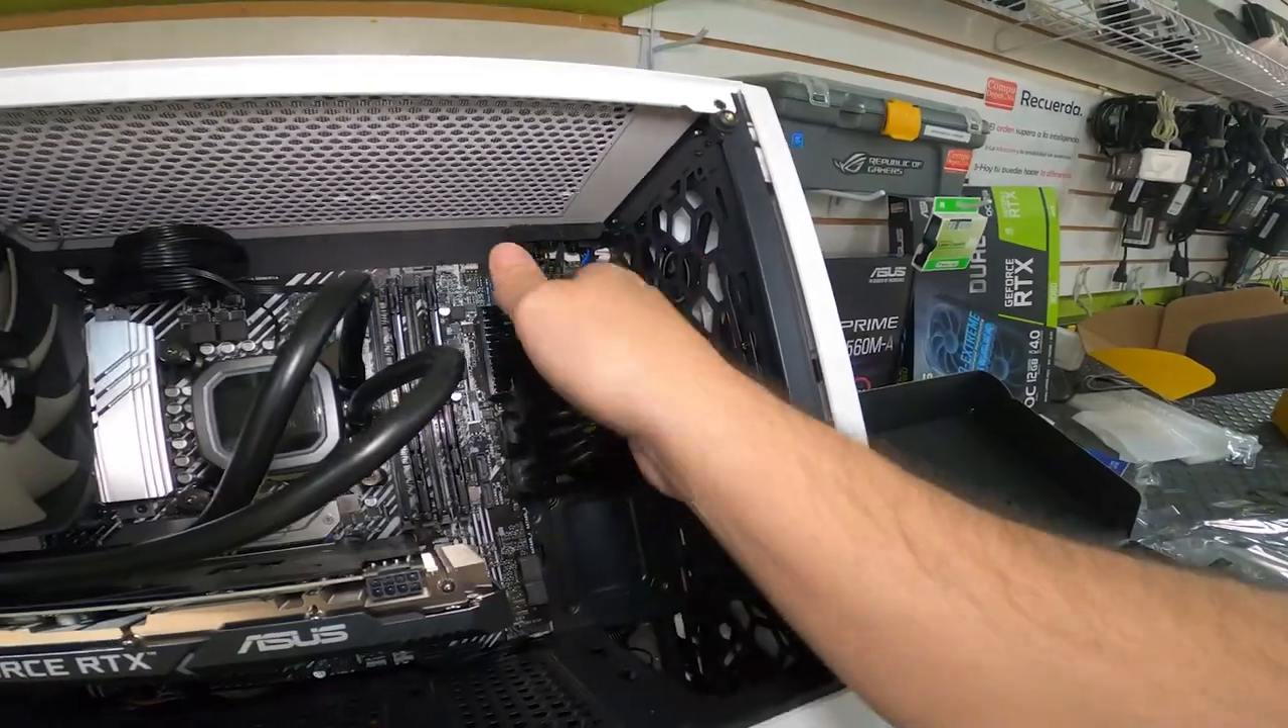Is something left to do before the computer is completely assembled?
Yes.